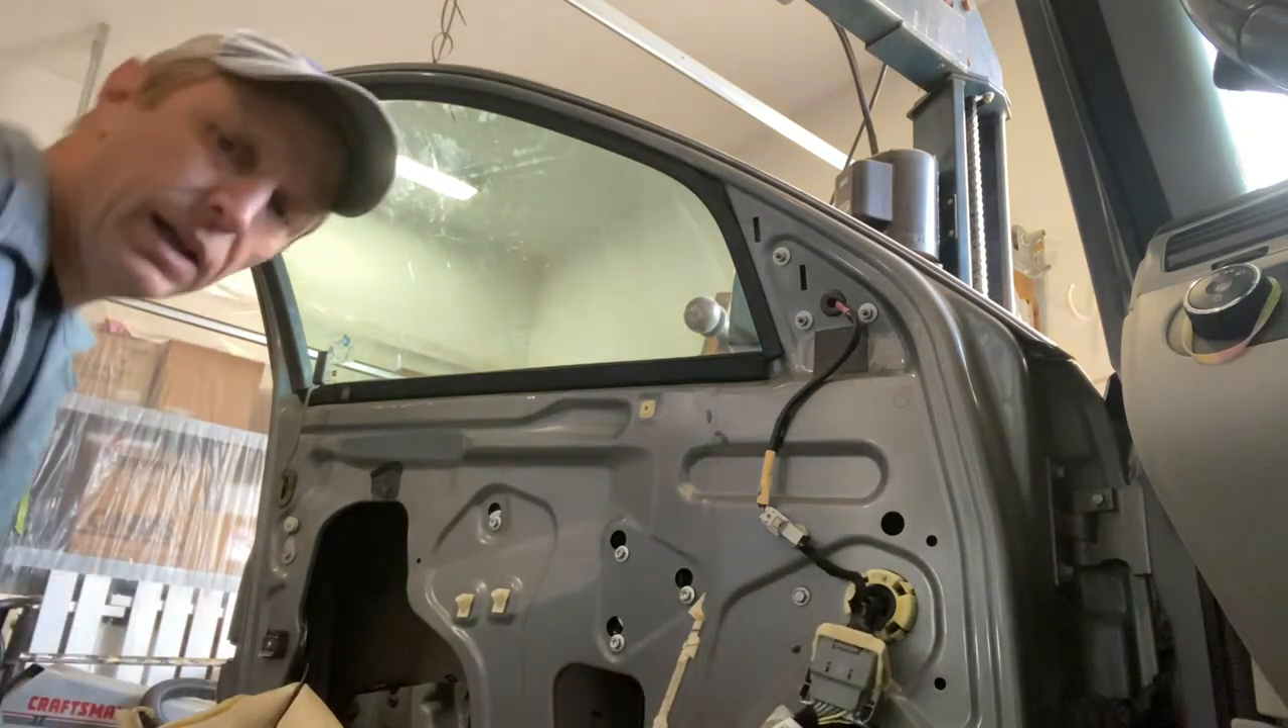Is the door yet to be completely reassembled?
Yes.